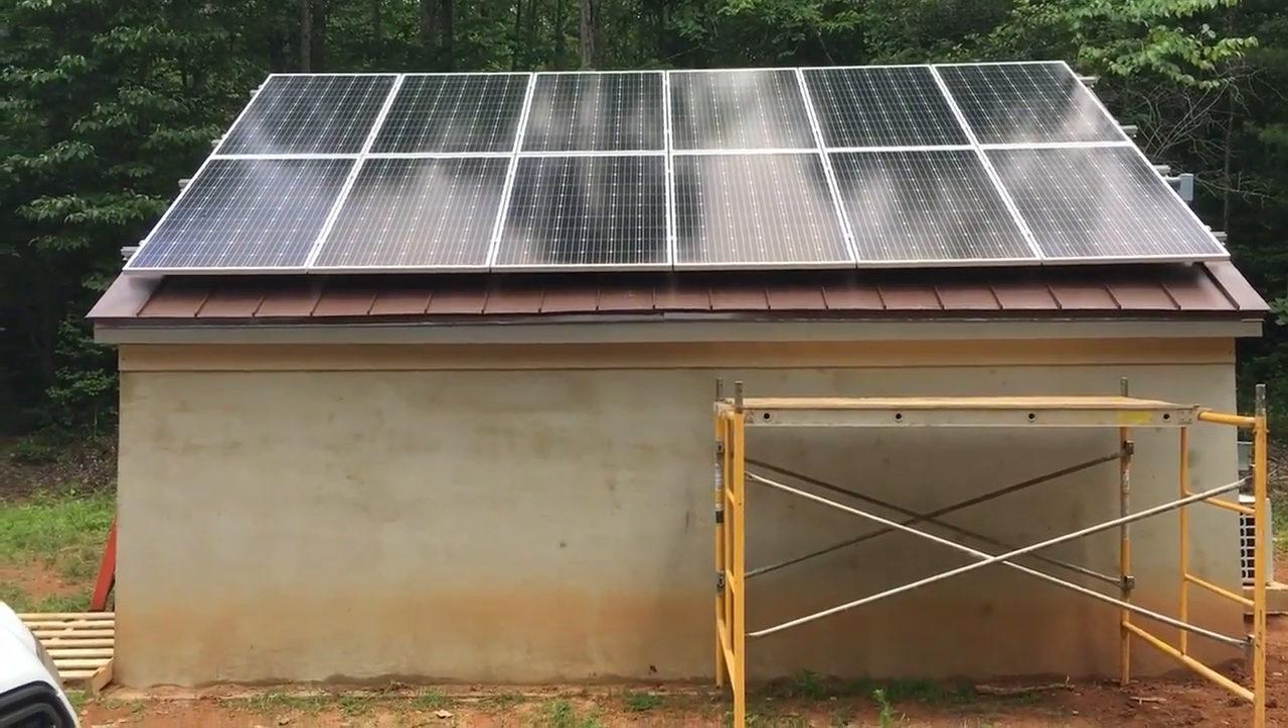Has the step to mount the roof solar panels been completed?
Yes.